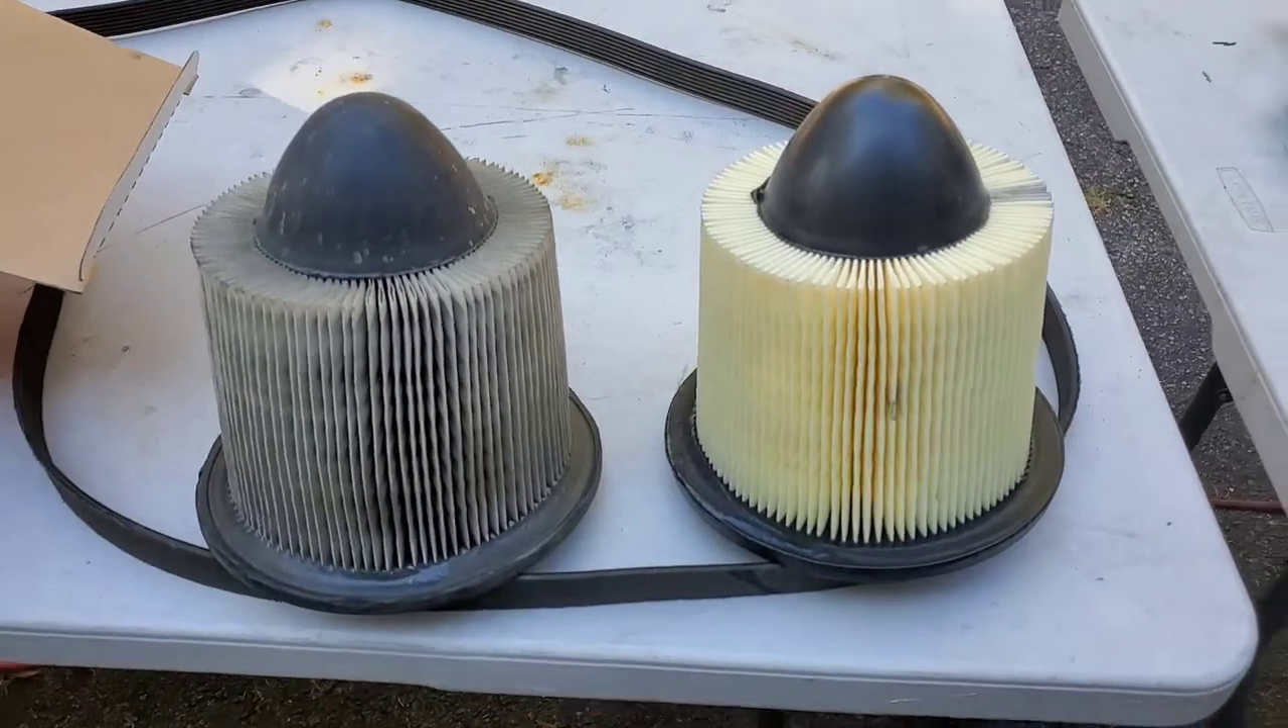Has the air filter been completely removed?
Yes.